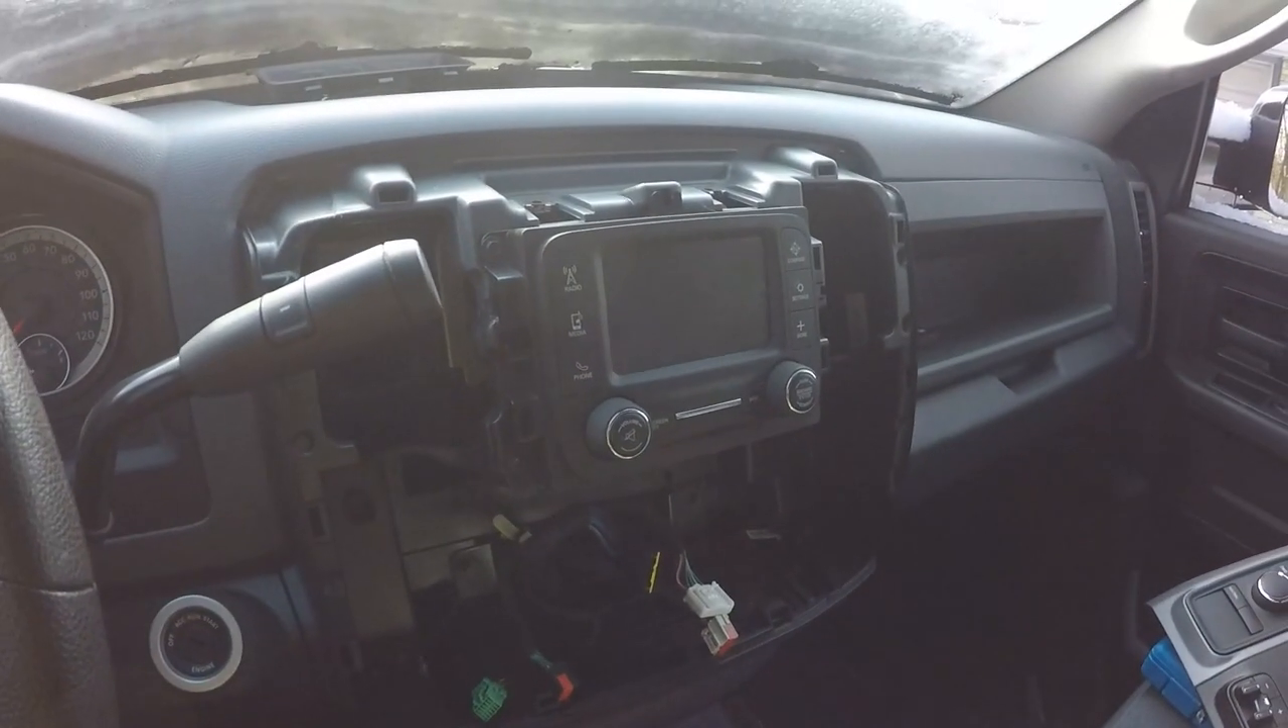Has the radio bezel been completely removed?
Yes.